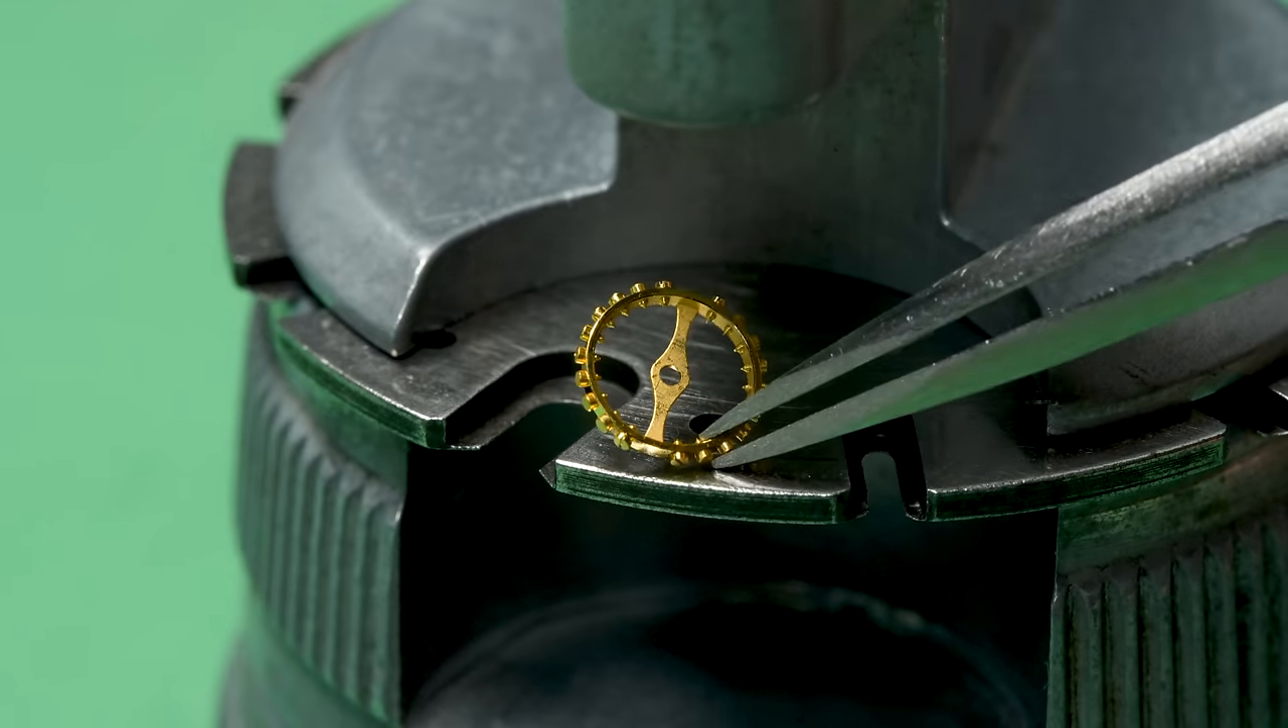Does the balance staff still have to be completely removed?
No.